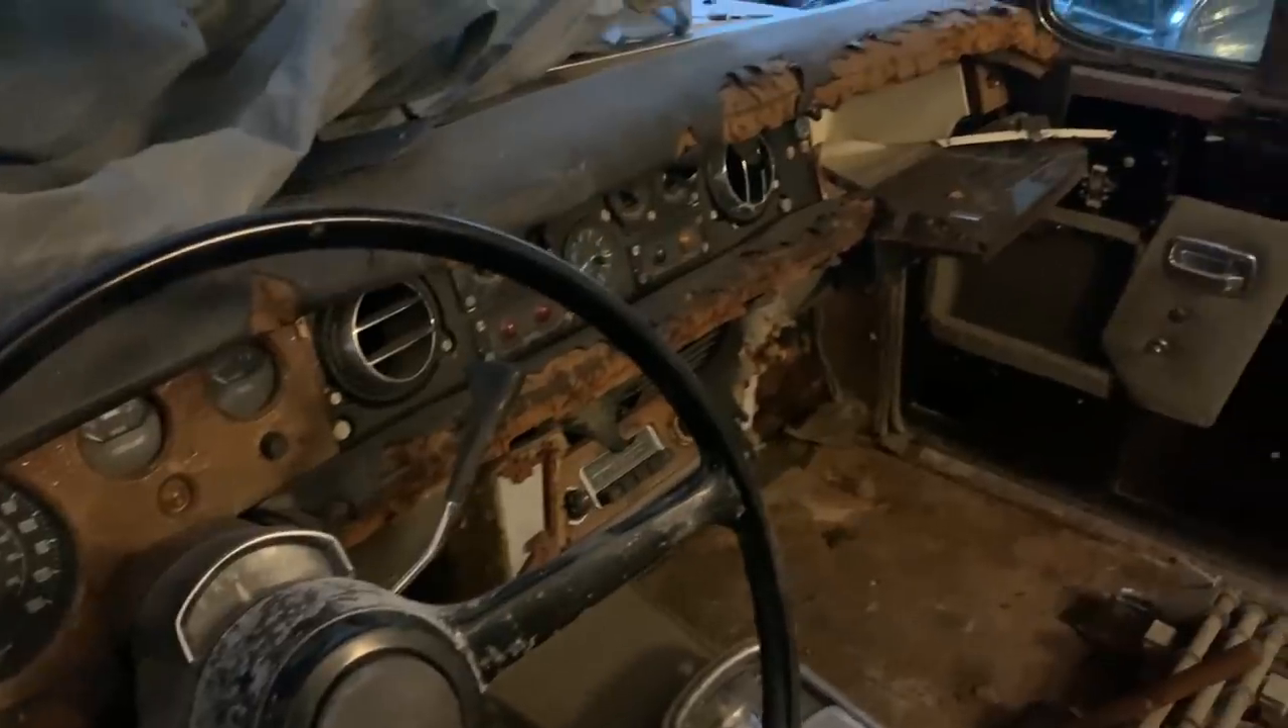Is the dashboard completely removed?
No.